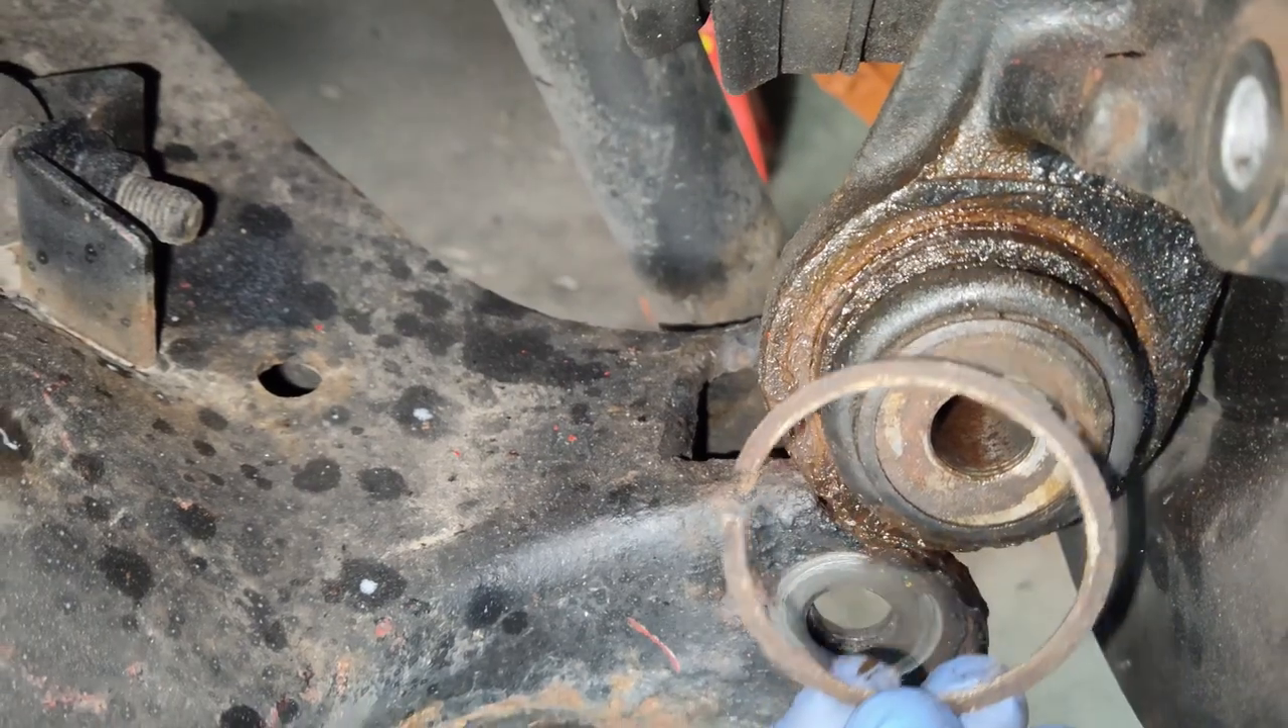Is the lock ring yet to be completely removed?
No.